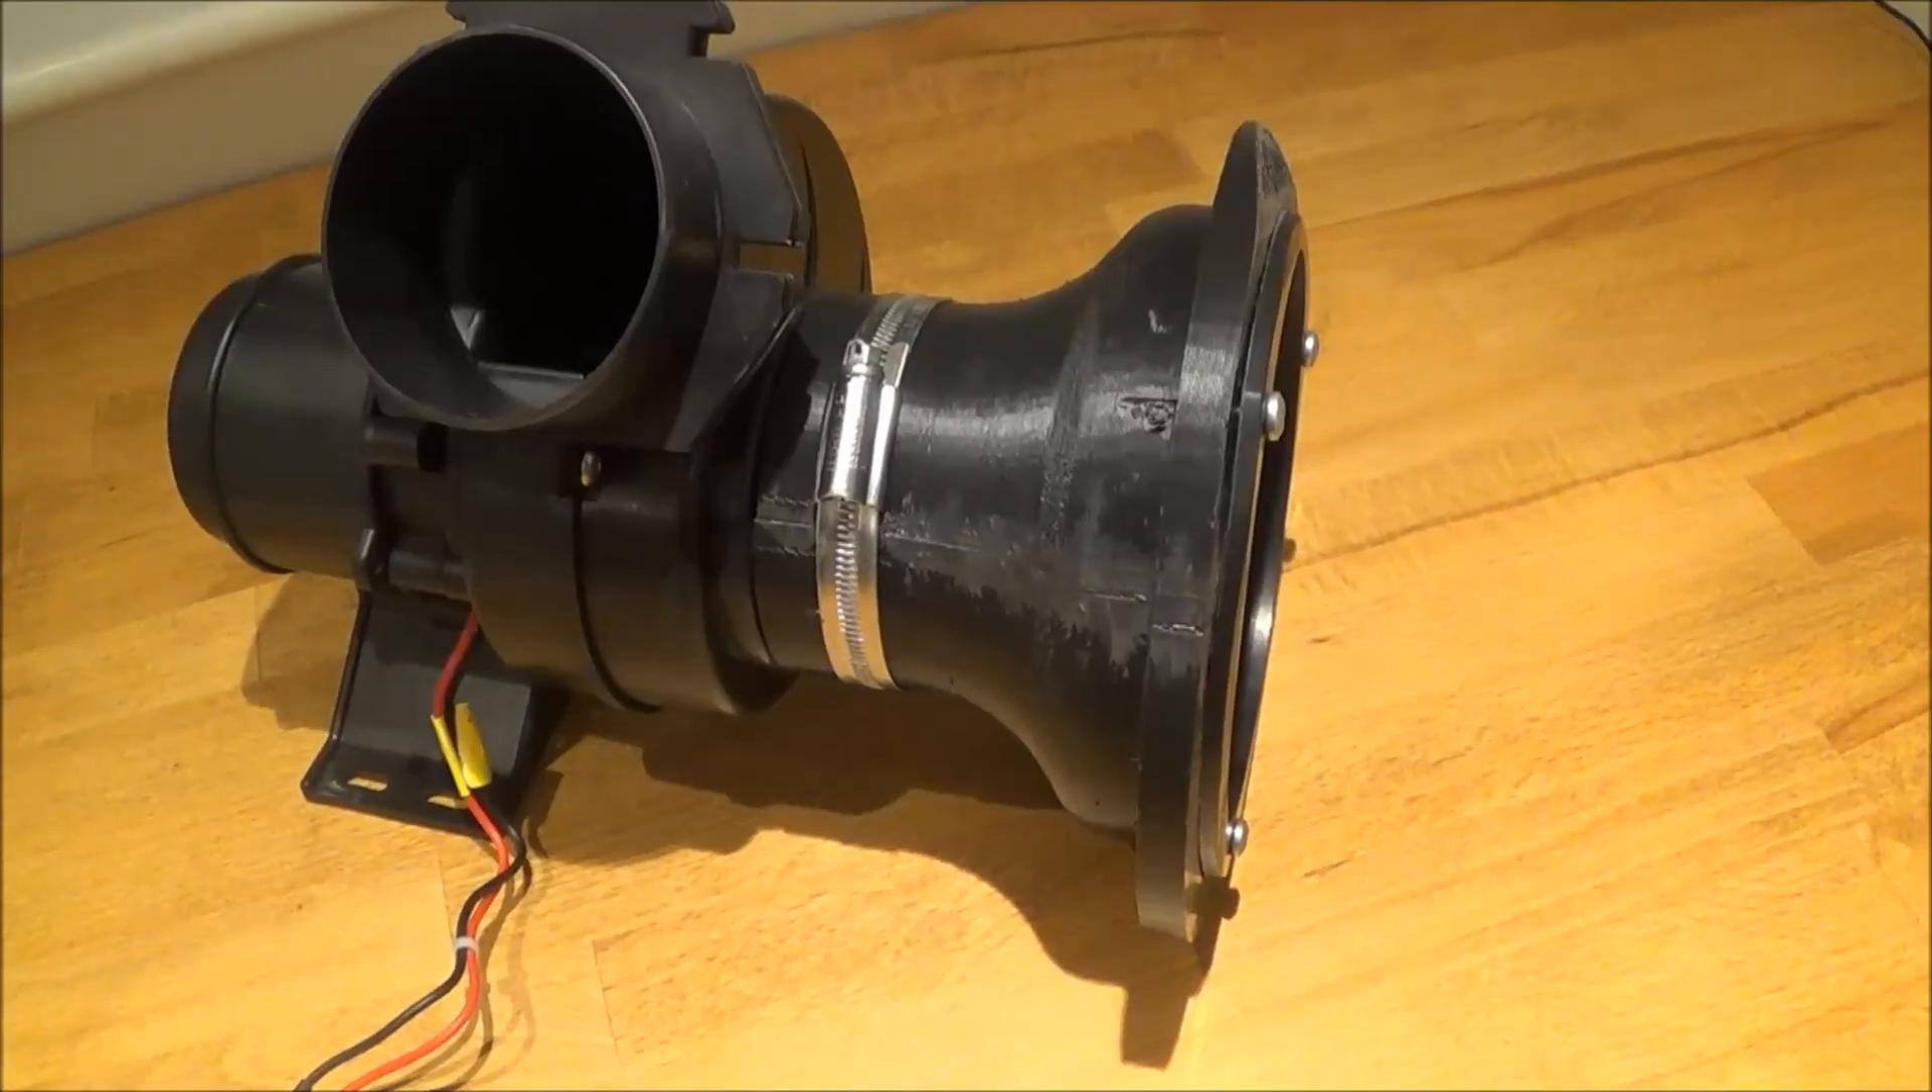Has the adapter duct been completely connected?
Yes.